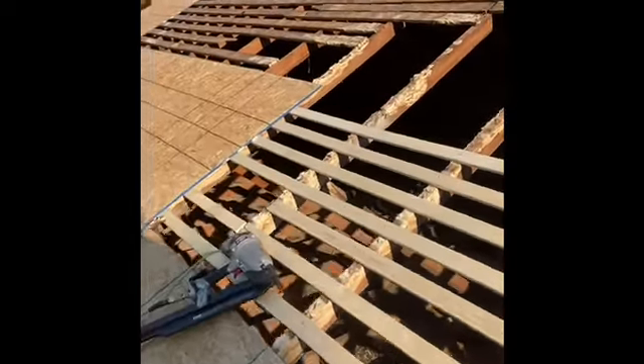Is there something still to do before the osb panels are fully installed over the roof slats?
Yes.